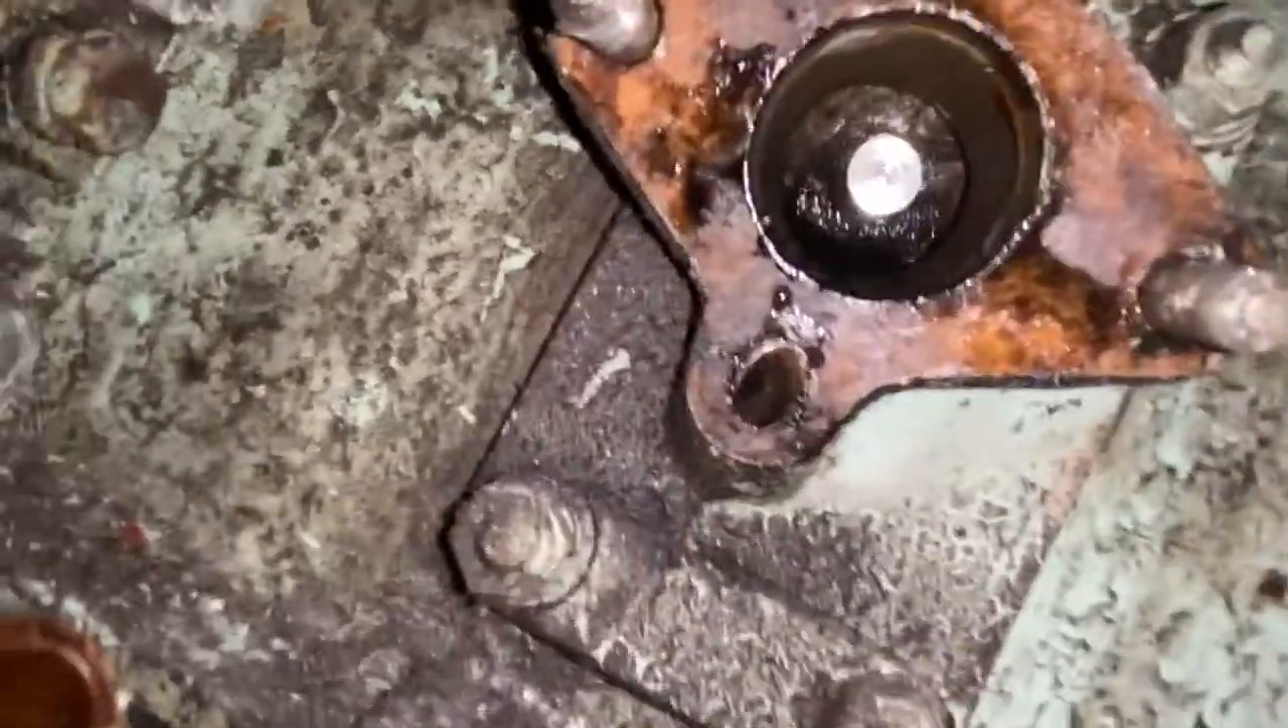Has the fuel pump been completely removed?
Yes.